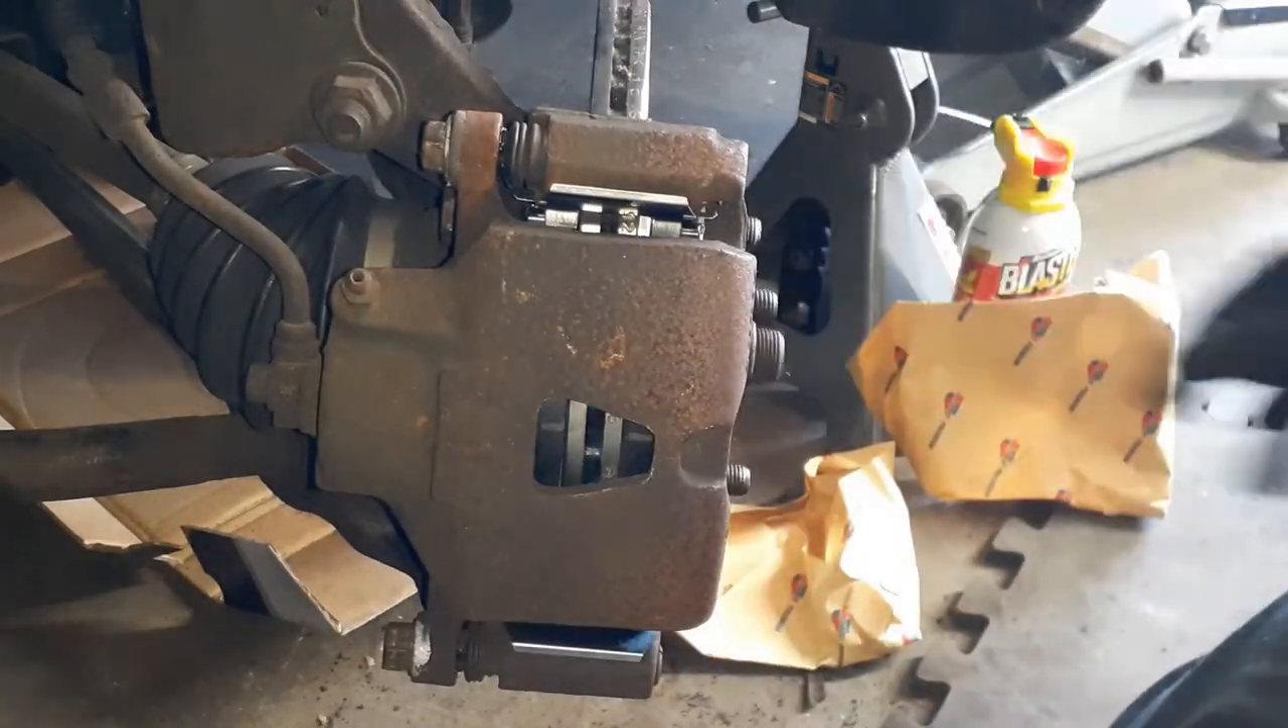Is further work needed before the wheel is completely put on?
Yes.